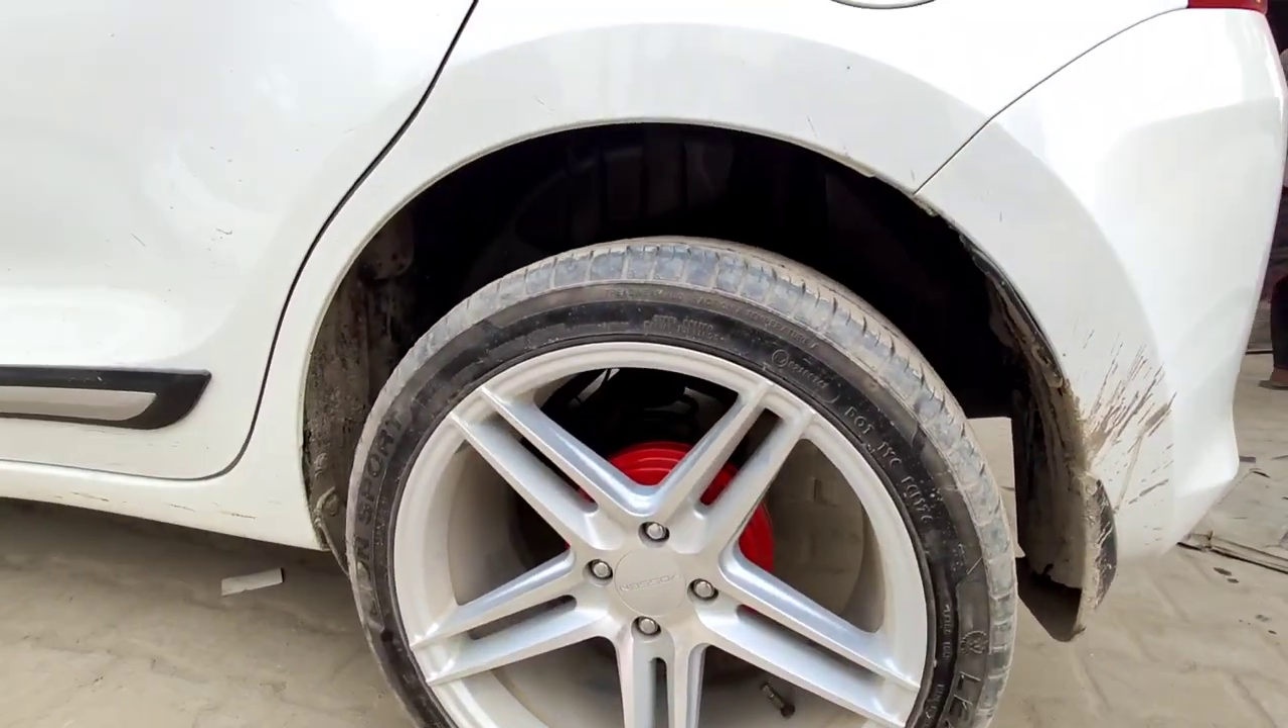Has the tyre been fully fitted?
Yes.